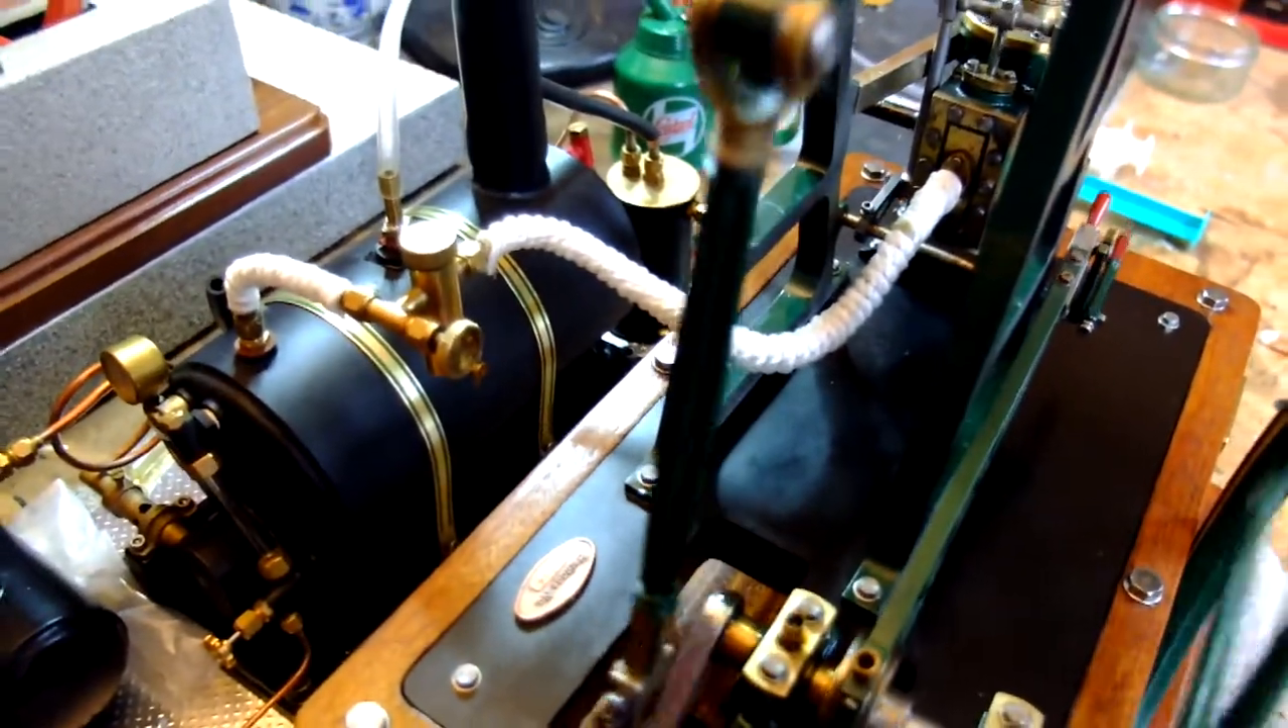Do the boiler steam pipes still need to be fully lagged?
No.